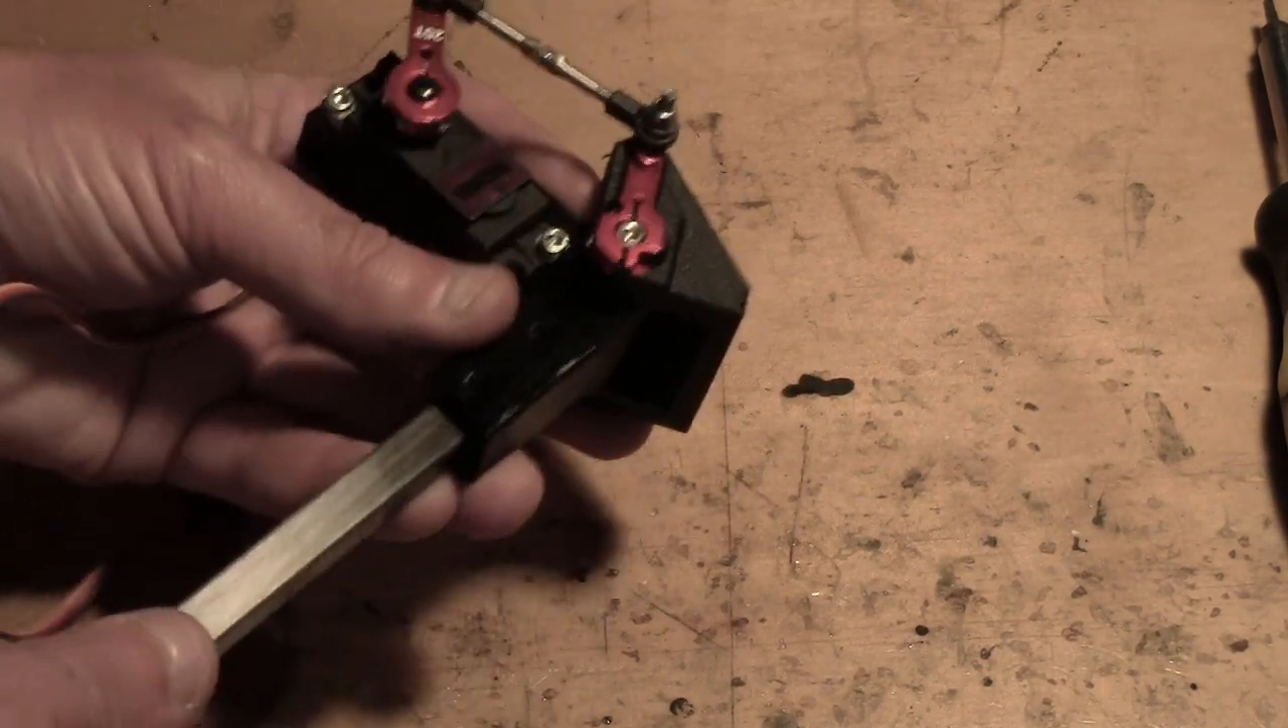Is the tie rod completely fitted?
Yes.